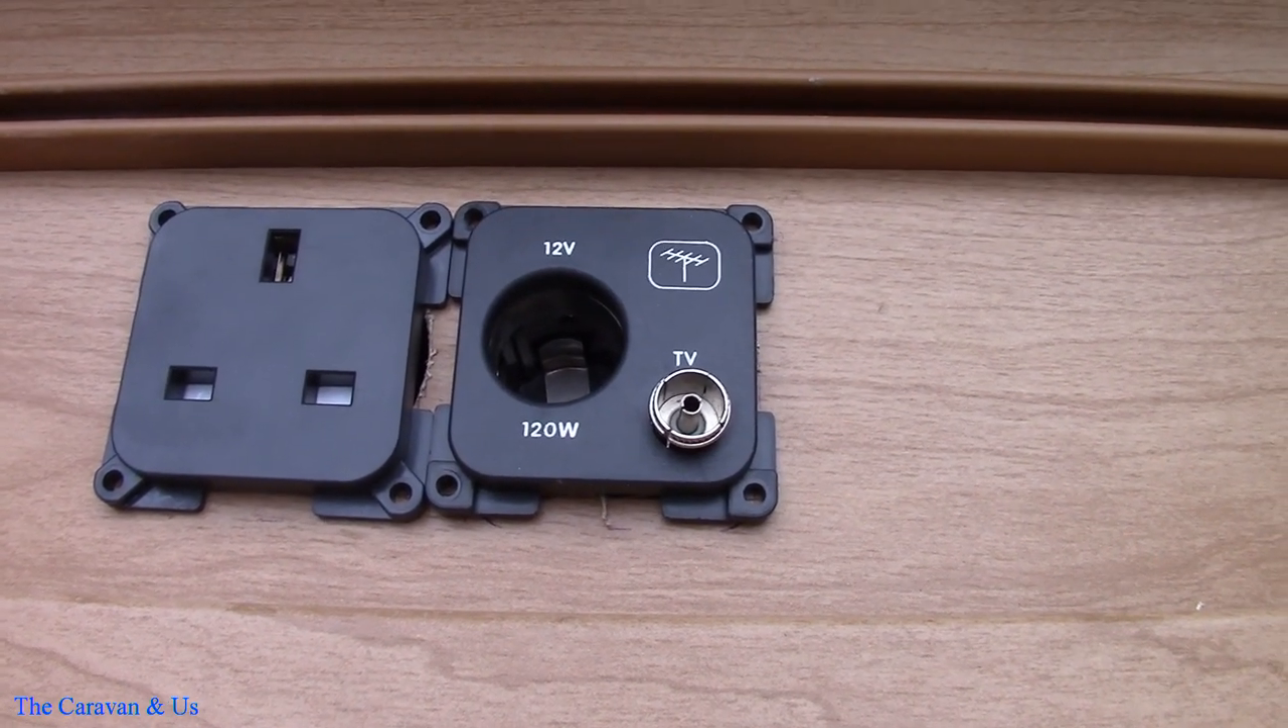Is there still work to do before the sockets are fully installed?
Yes.